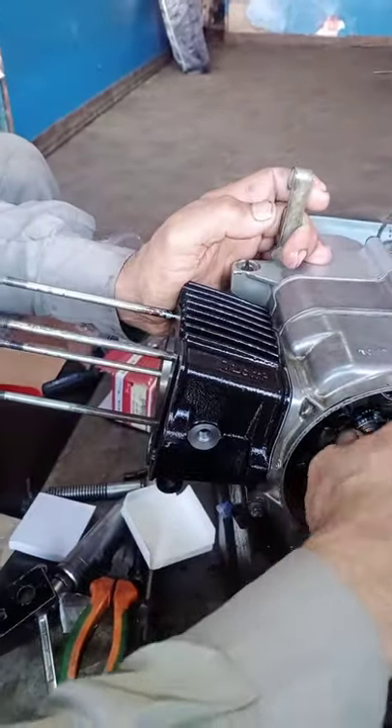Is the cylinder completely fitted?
Yes.